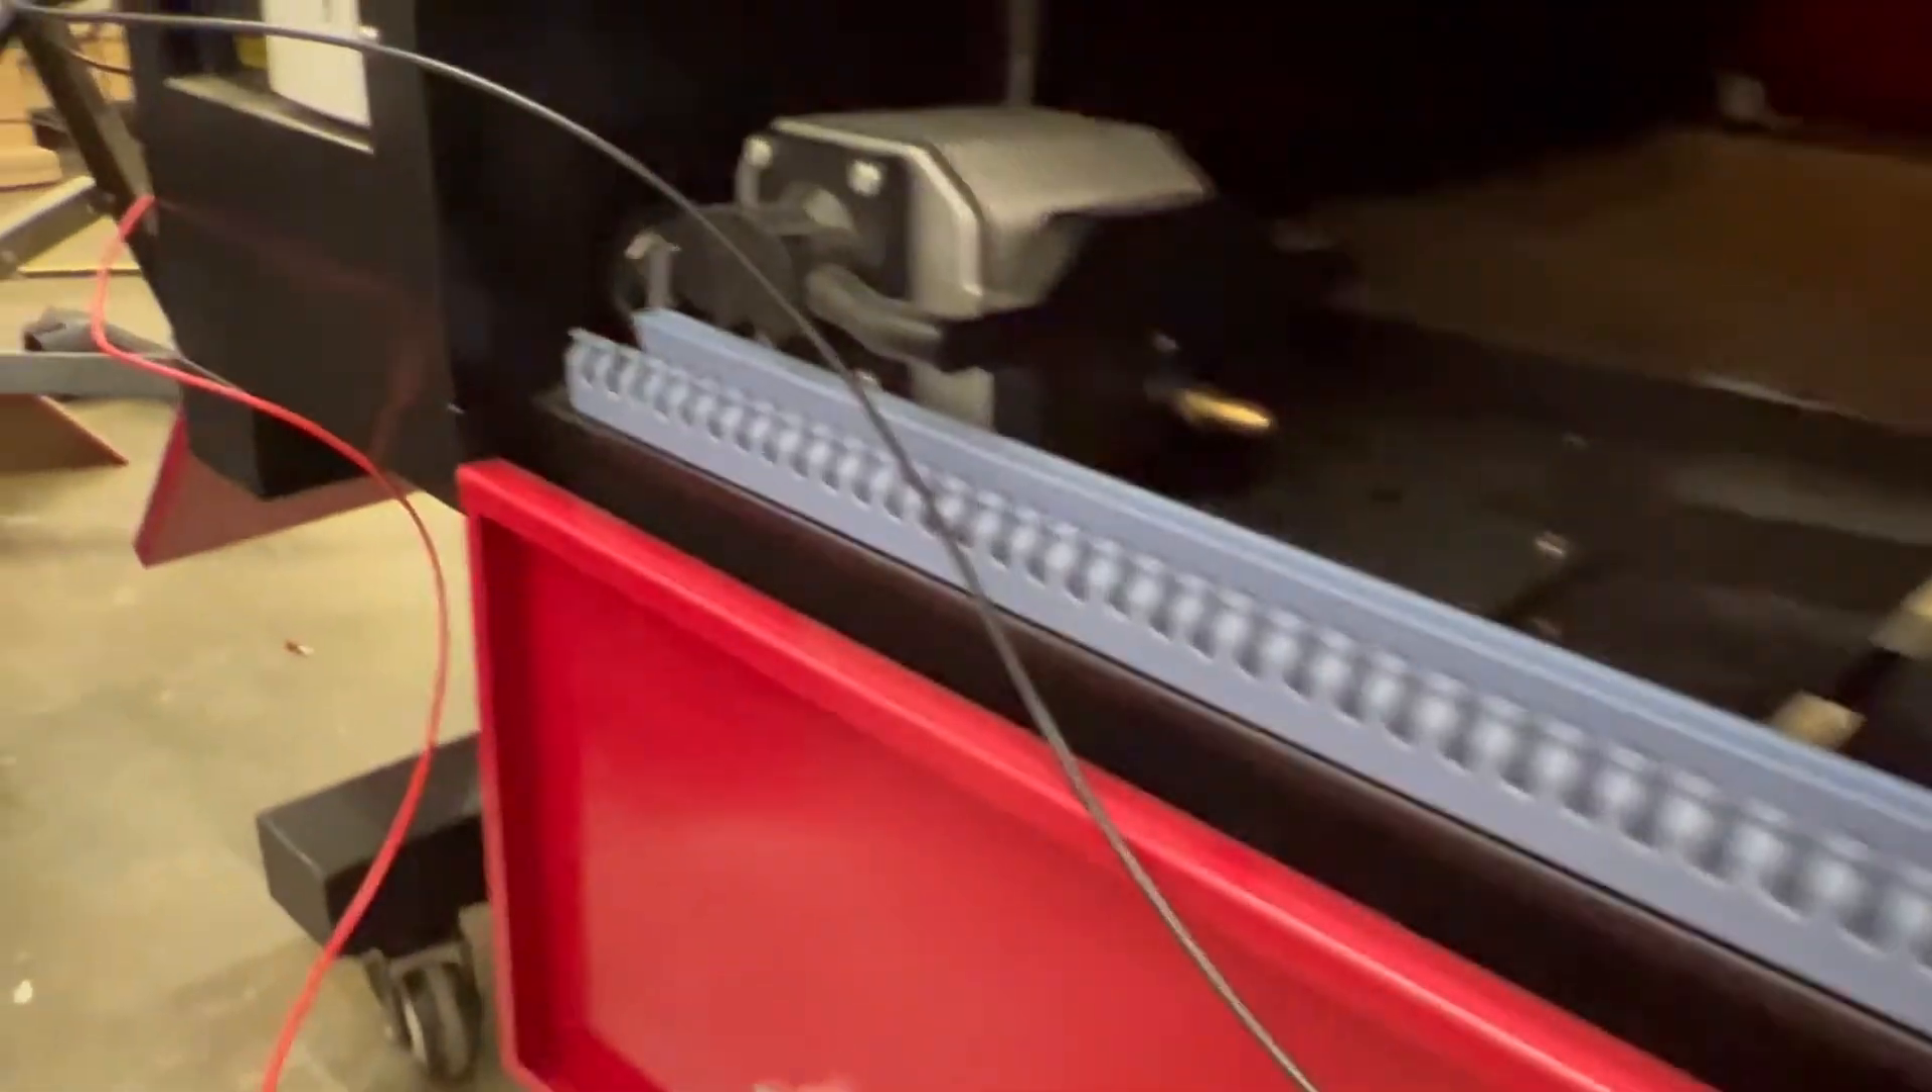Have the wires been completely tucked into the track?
No.